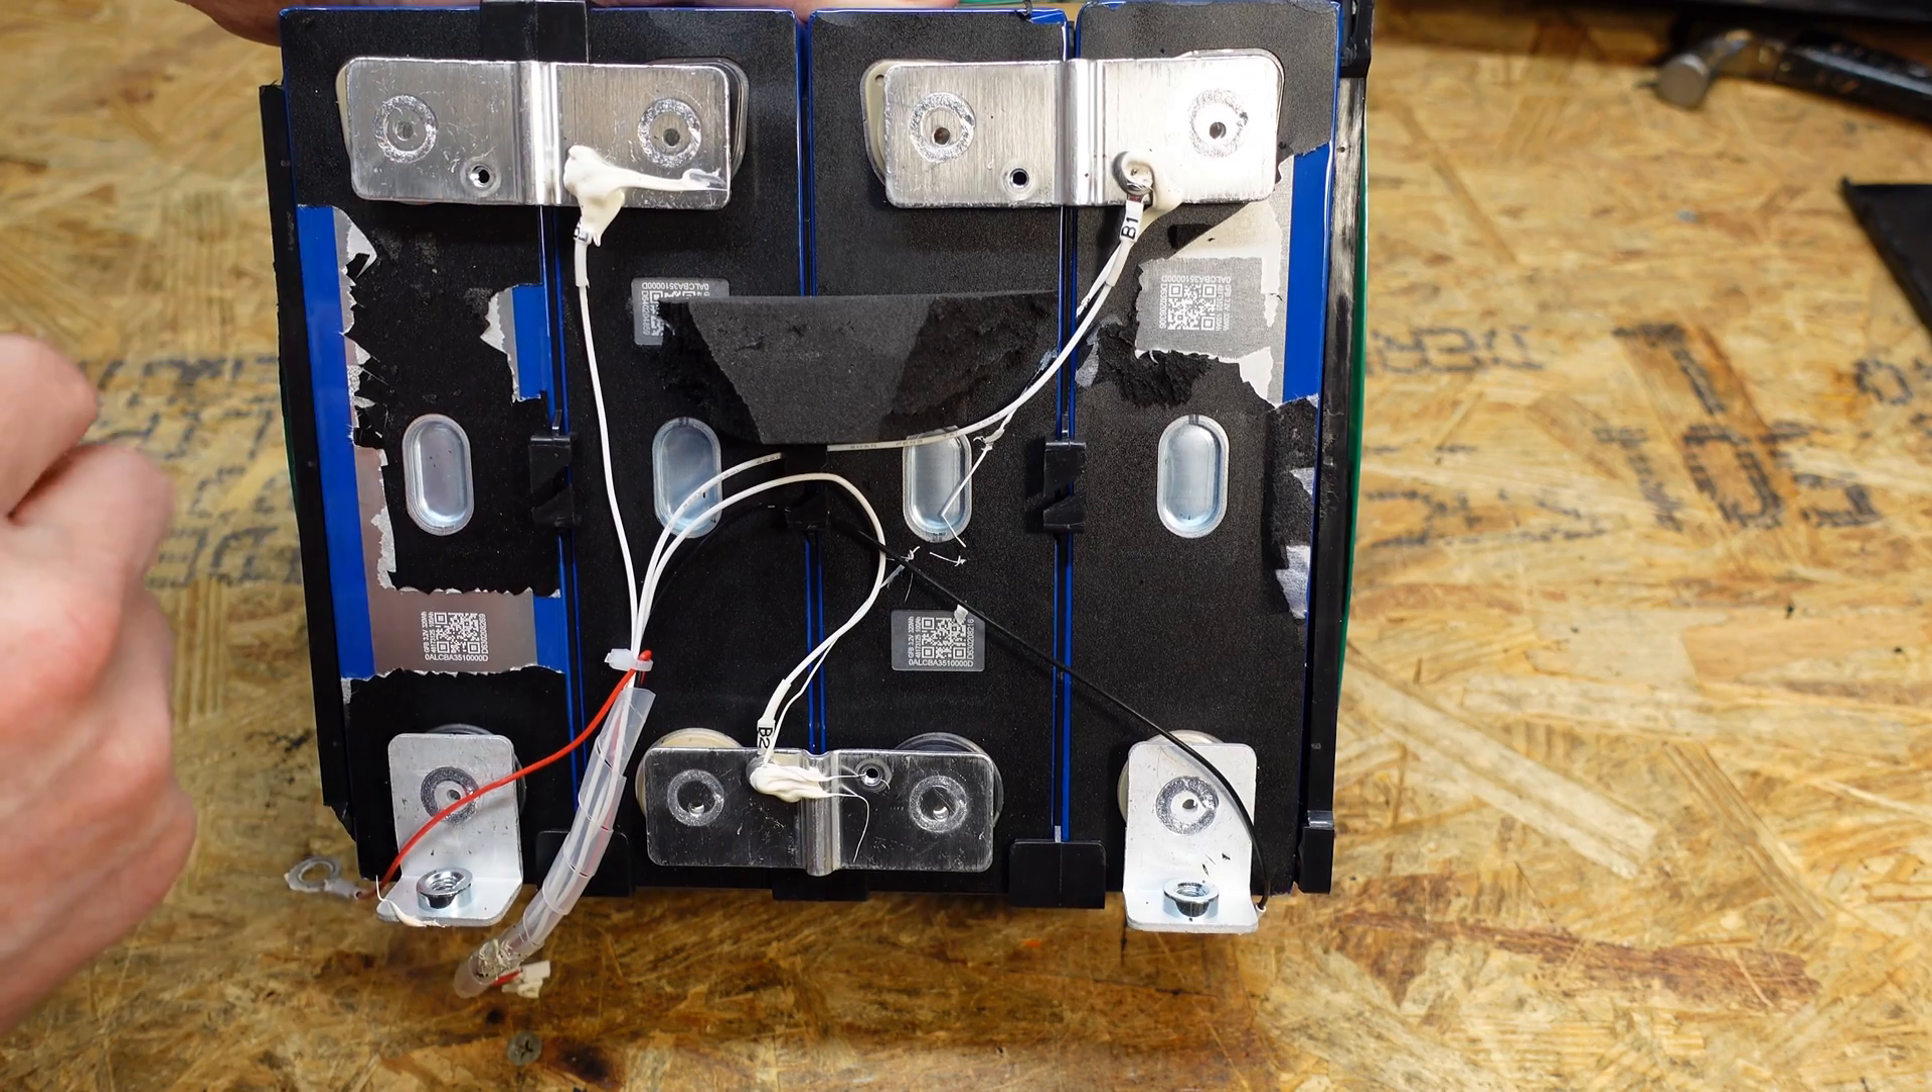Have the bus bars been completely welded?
Yes.